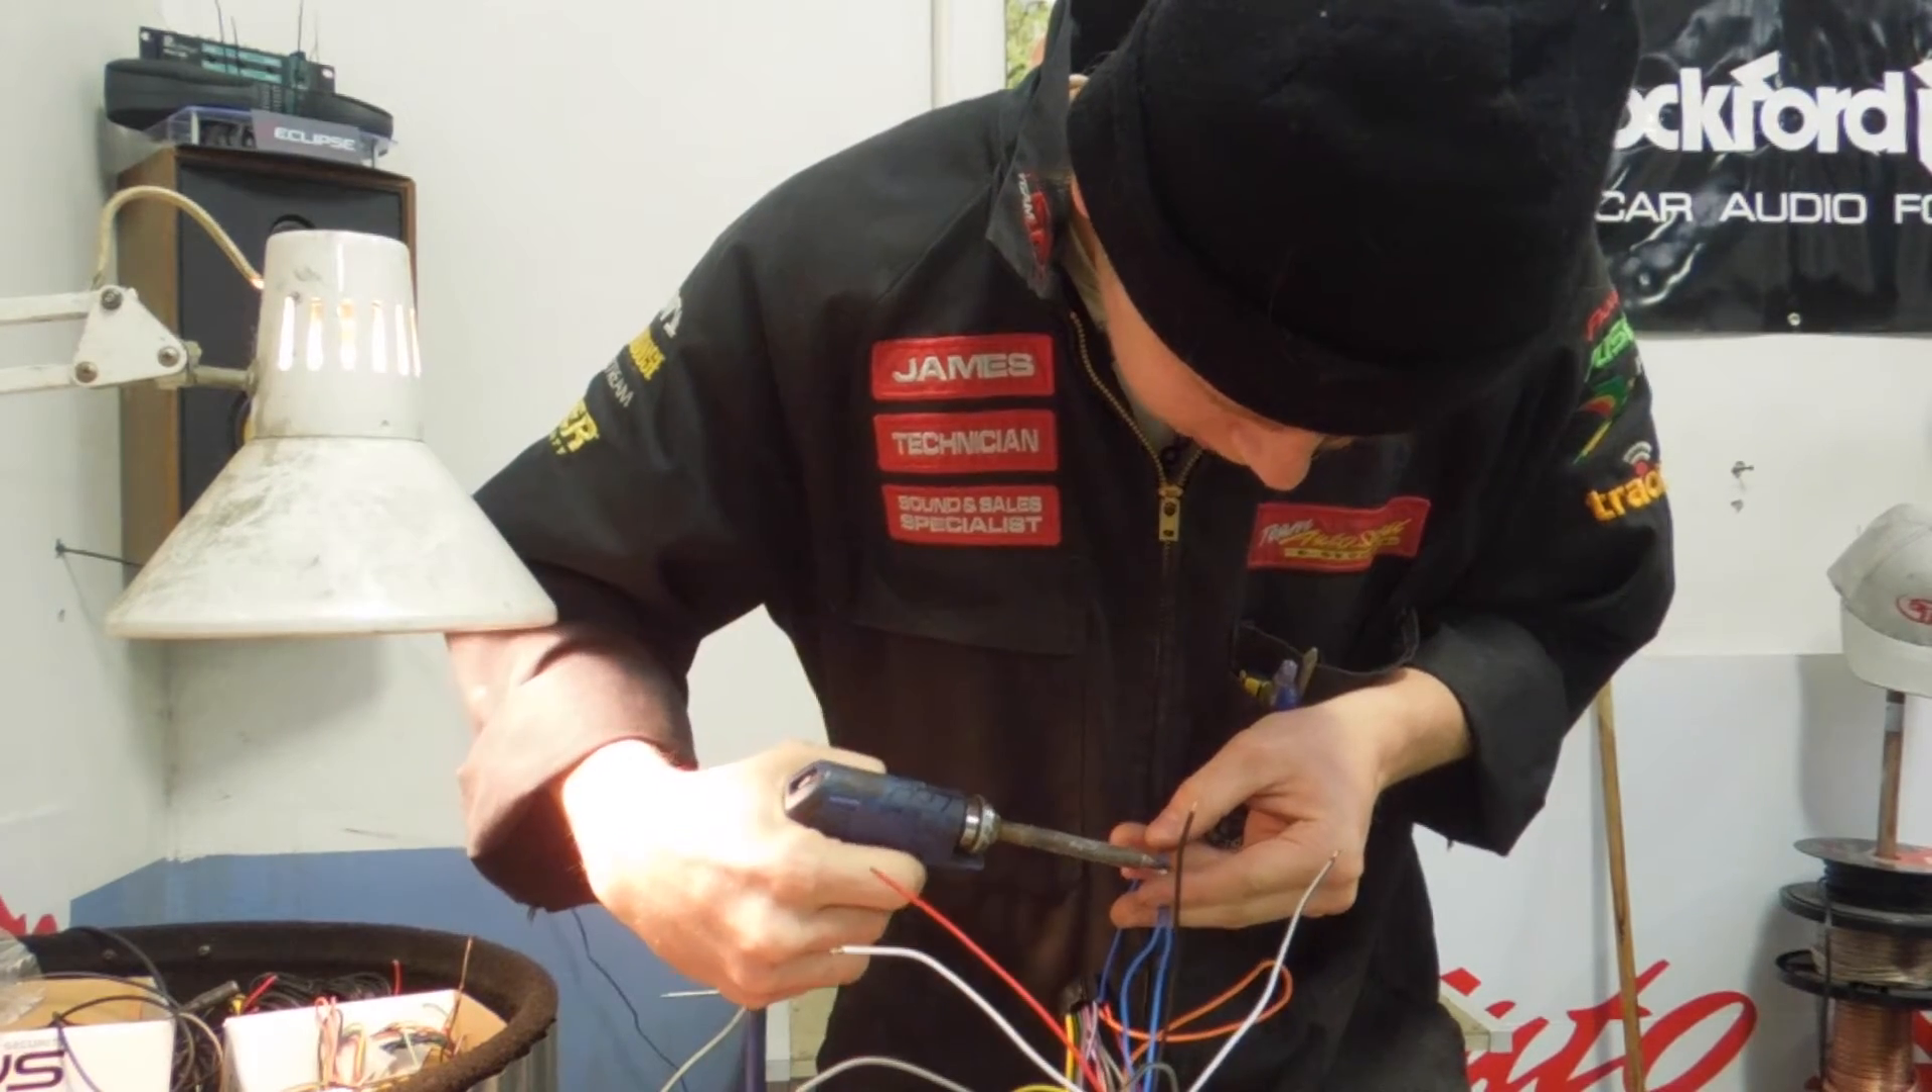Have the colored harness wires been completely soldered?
No.